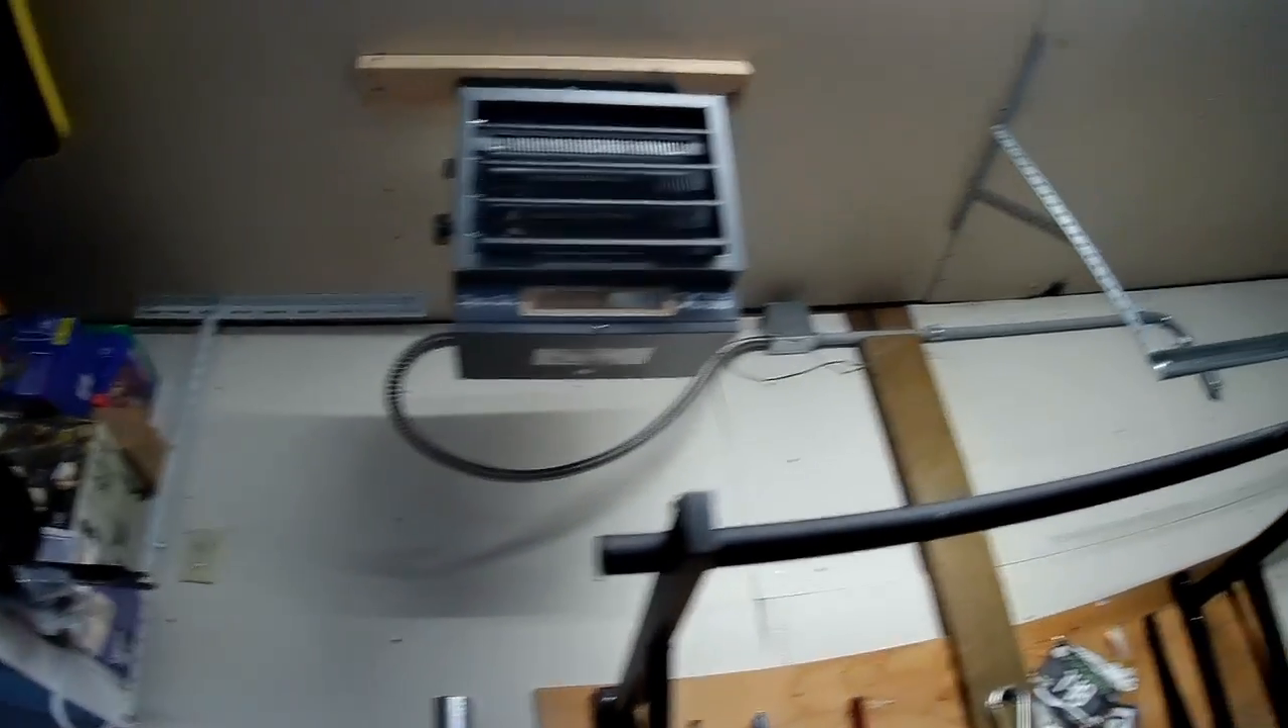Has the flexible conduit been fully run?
Yes.